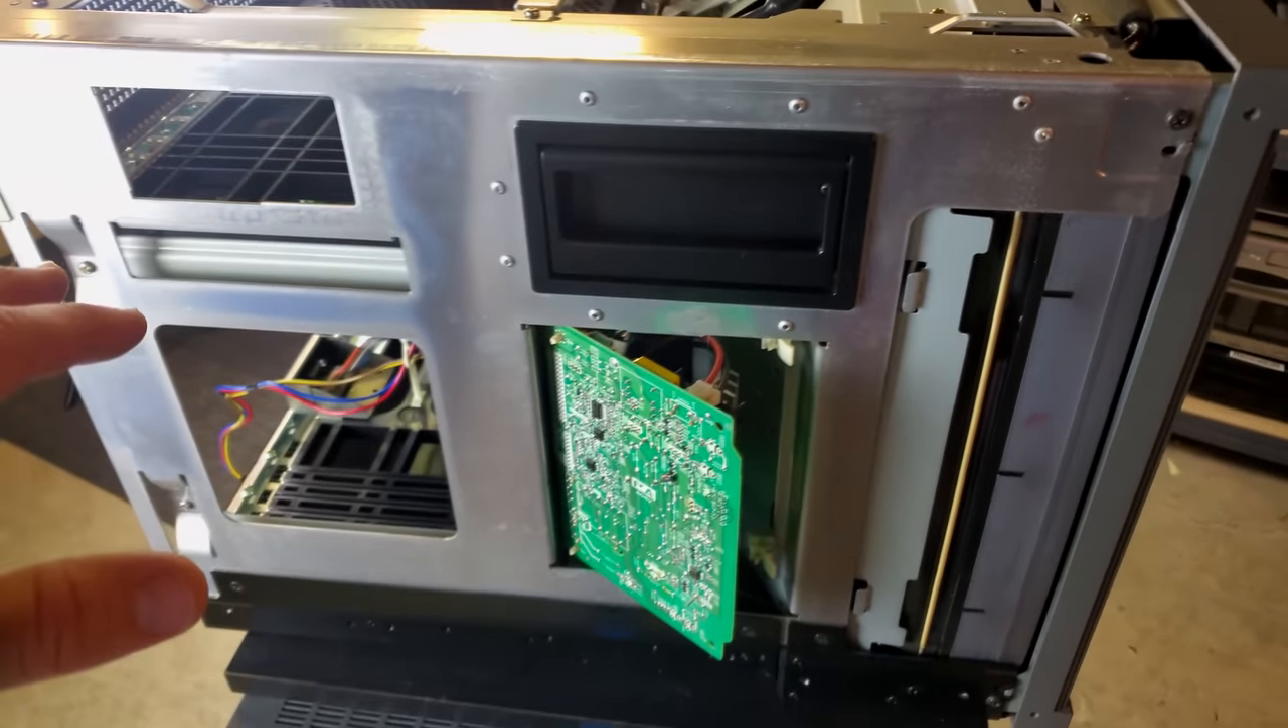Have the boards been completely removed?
No.